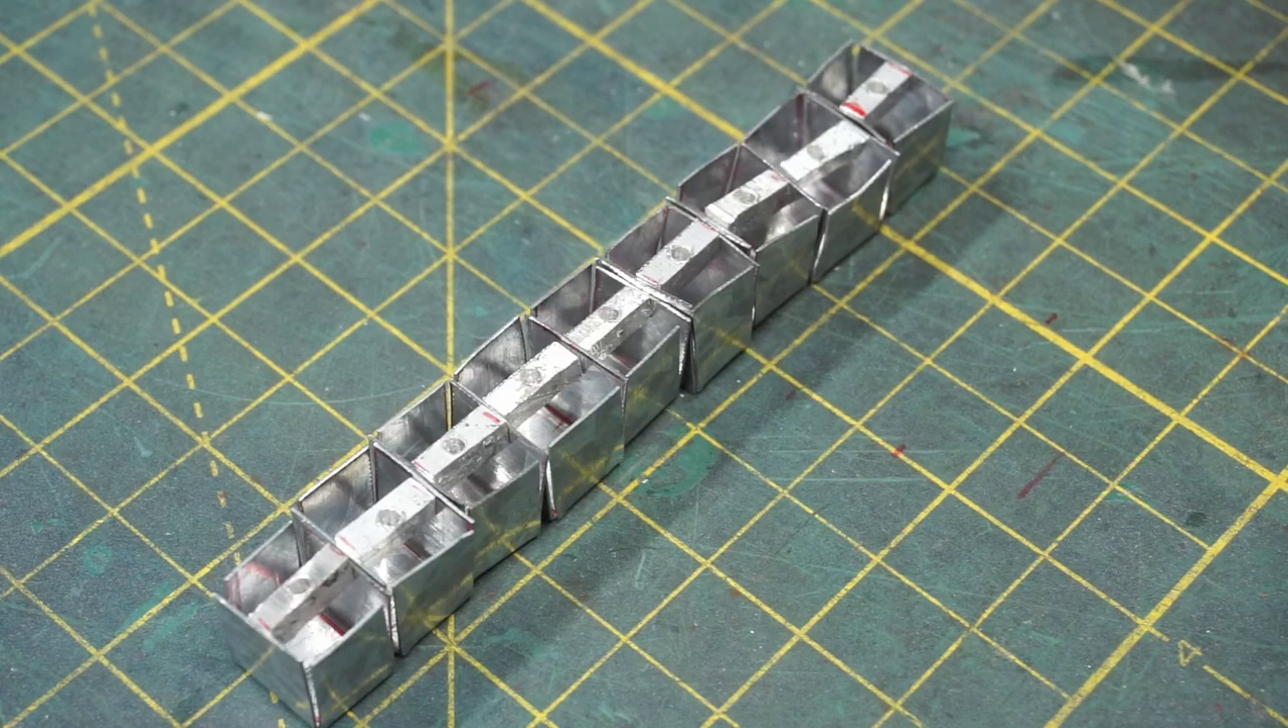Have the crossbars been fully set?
Yes.